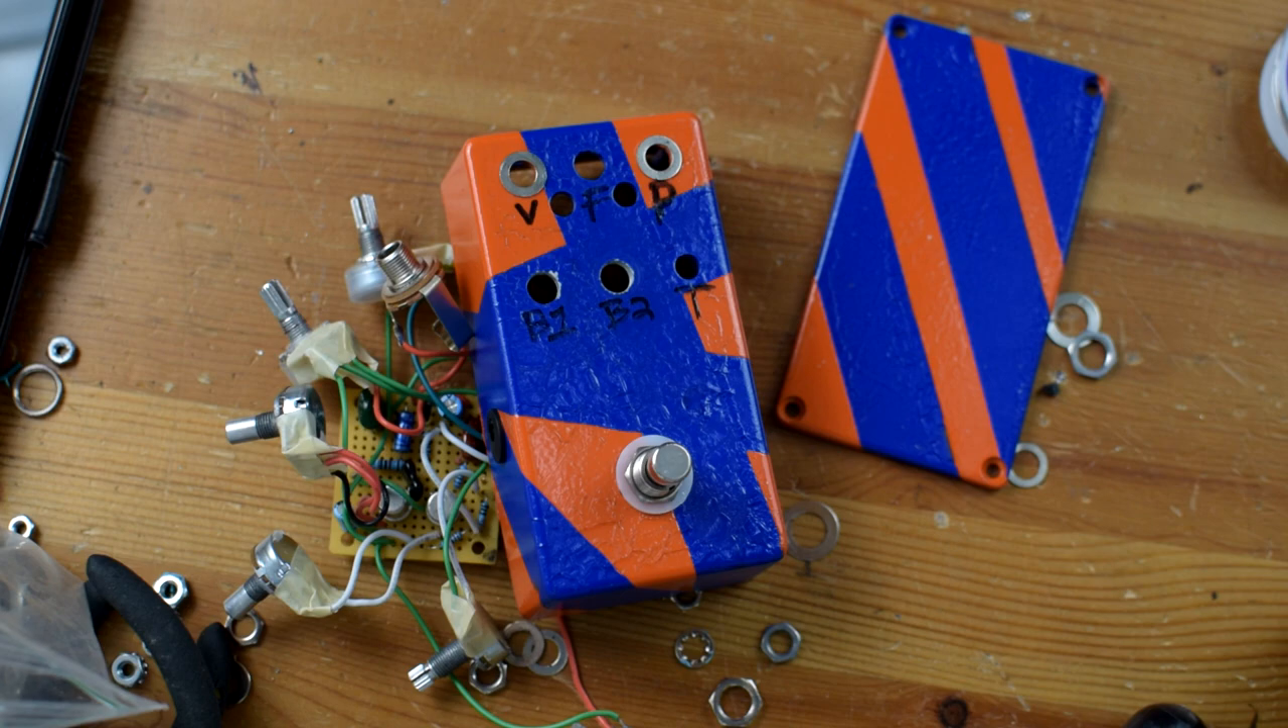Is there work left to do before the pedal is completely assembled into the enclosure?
Yes.